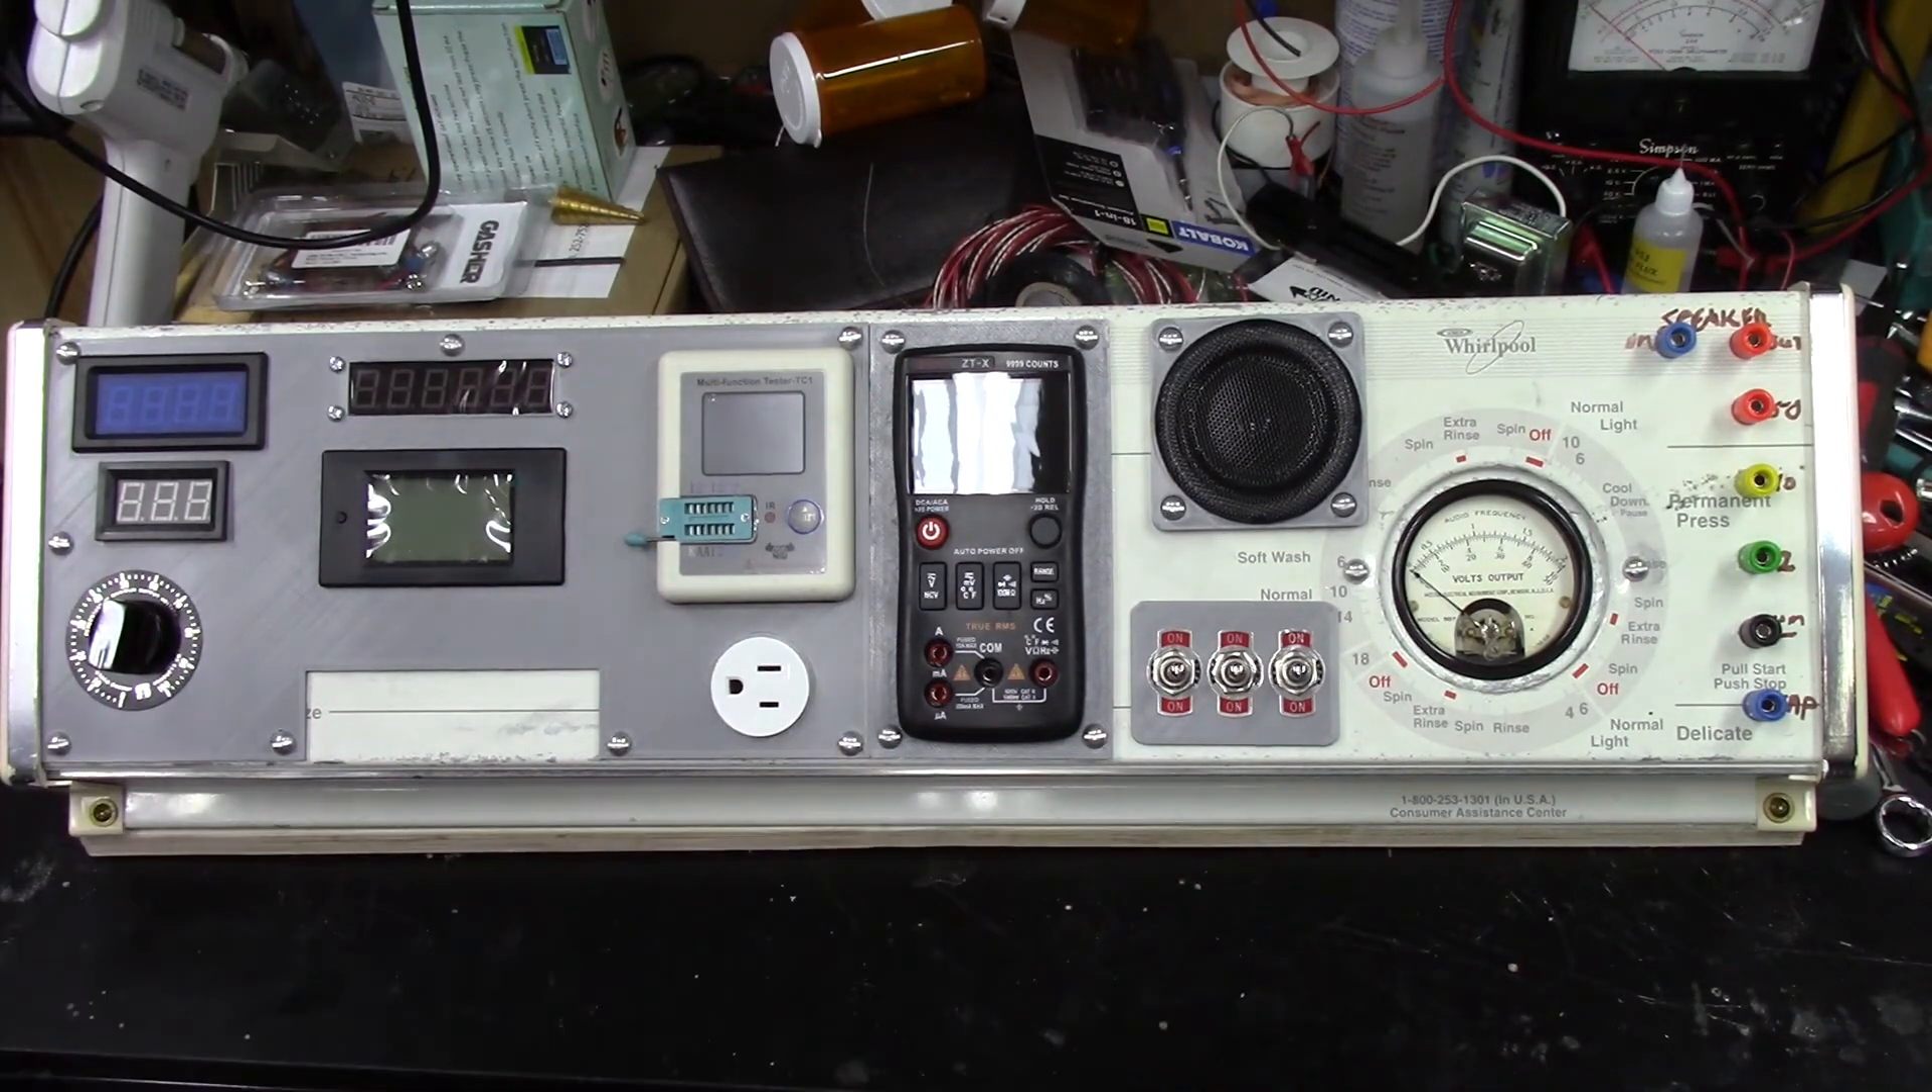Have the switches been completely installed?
Yes.